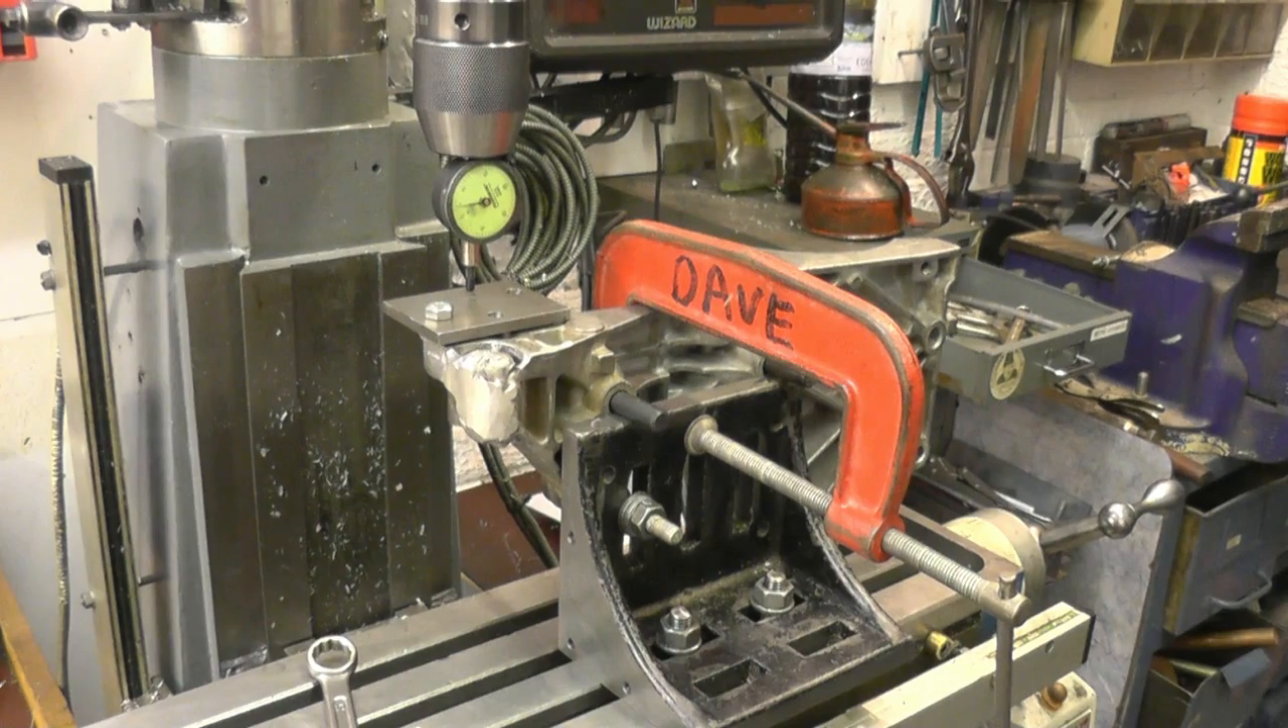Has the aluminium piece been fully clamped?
Yes.